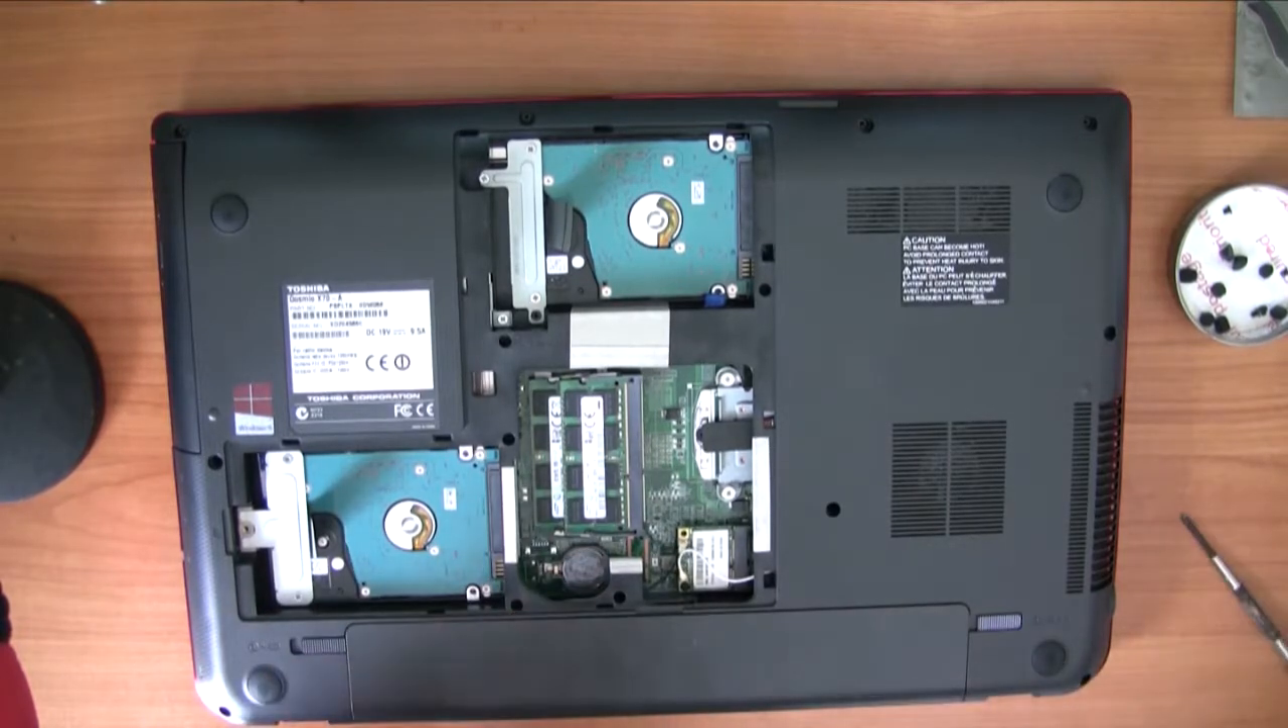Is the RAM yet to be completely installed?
No.